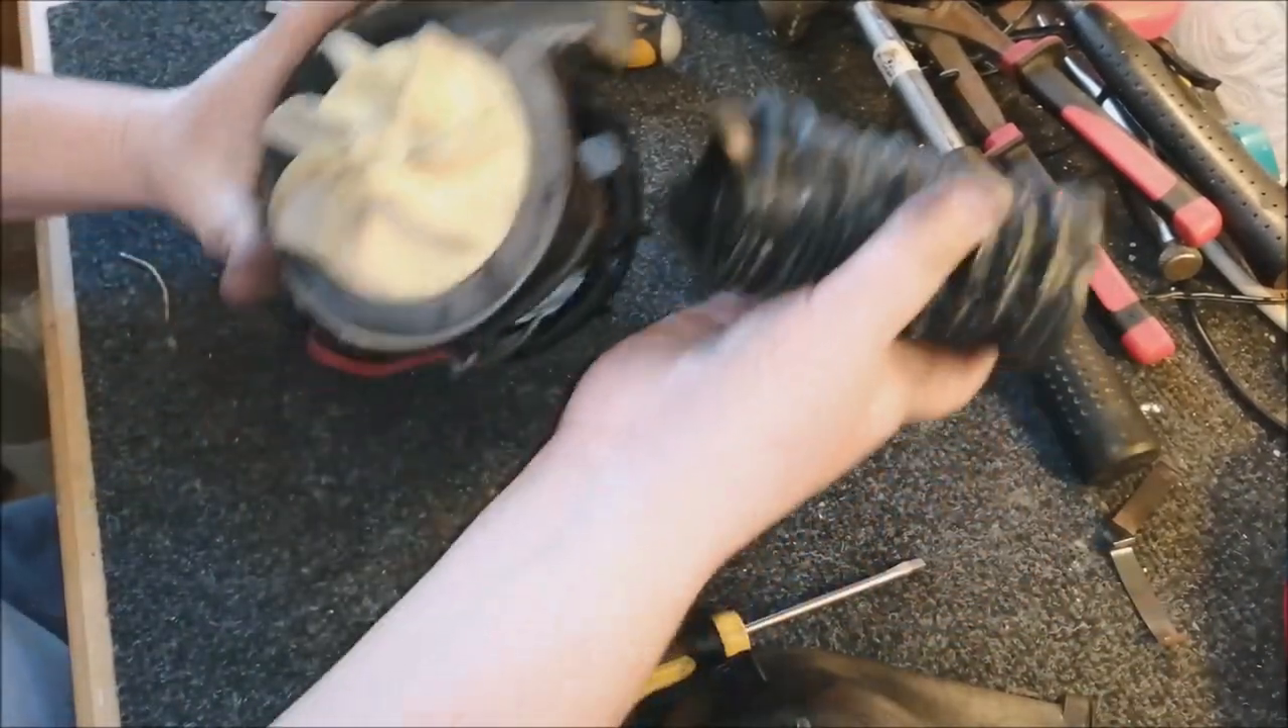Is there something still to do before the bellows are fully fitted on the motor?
Yes.